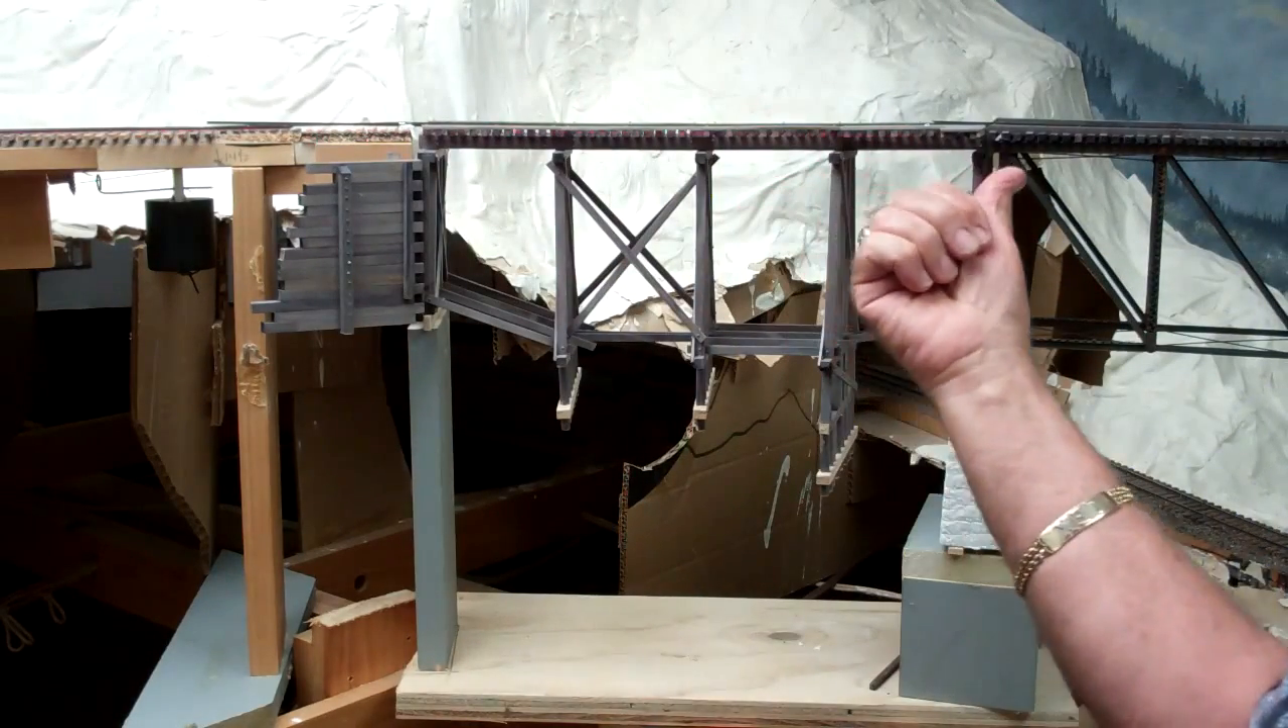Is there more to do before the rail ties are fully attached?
No.